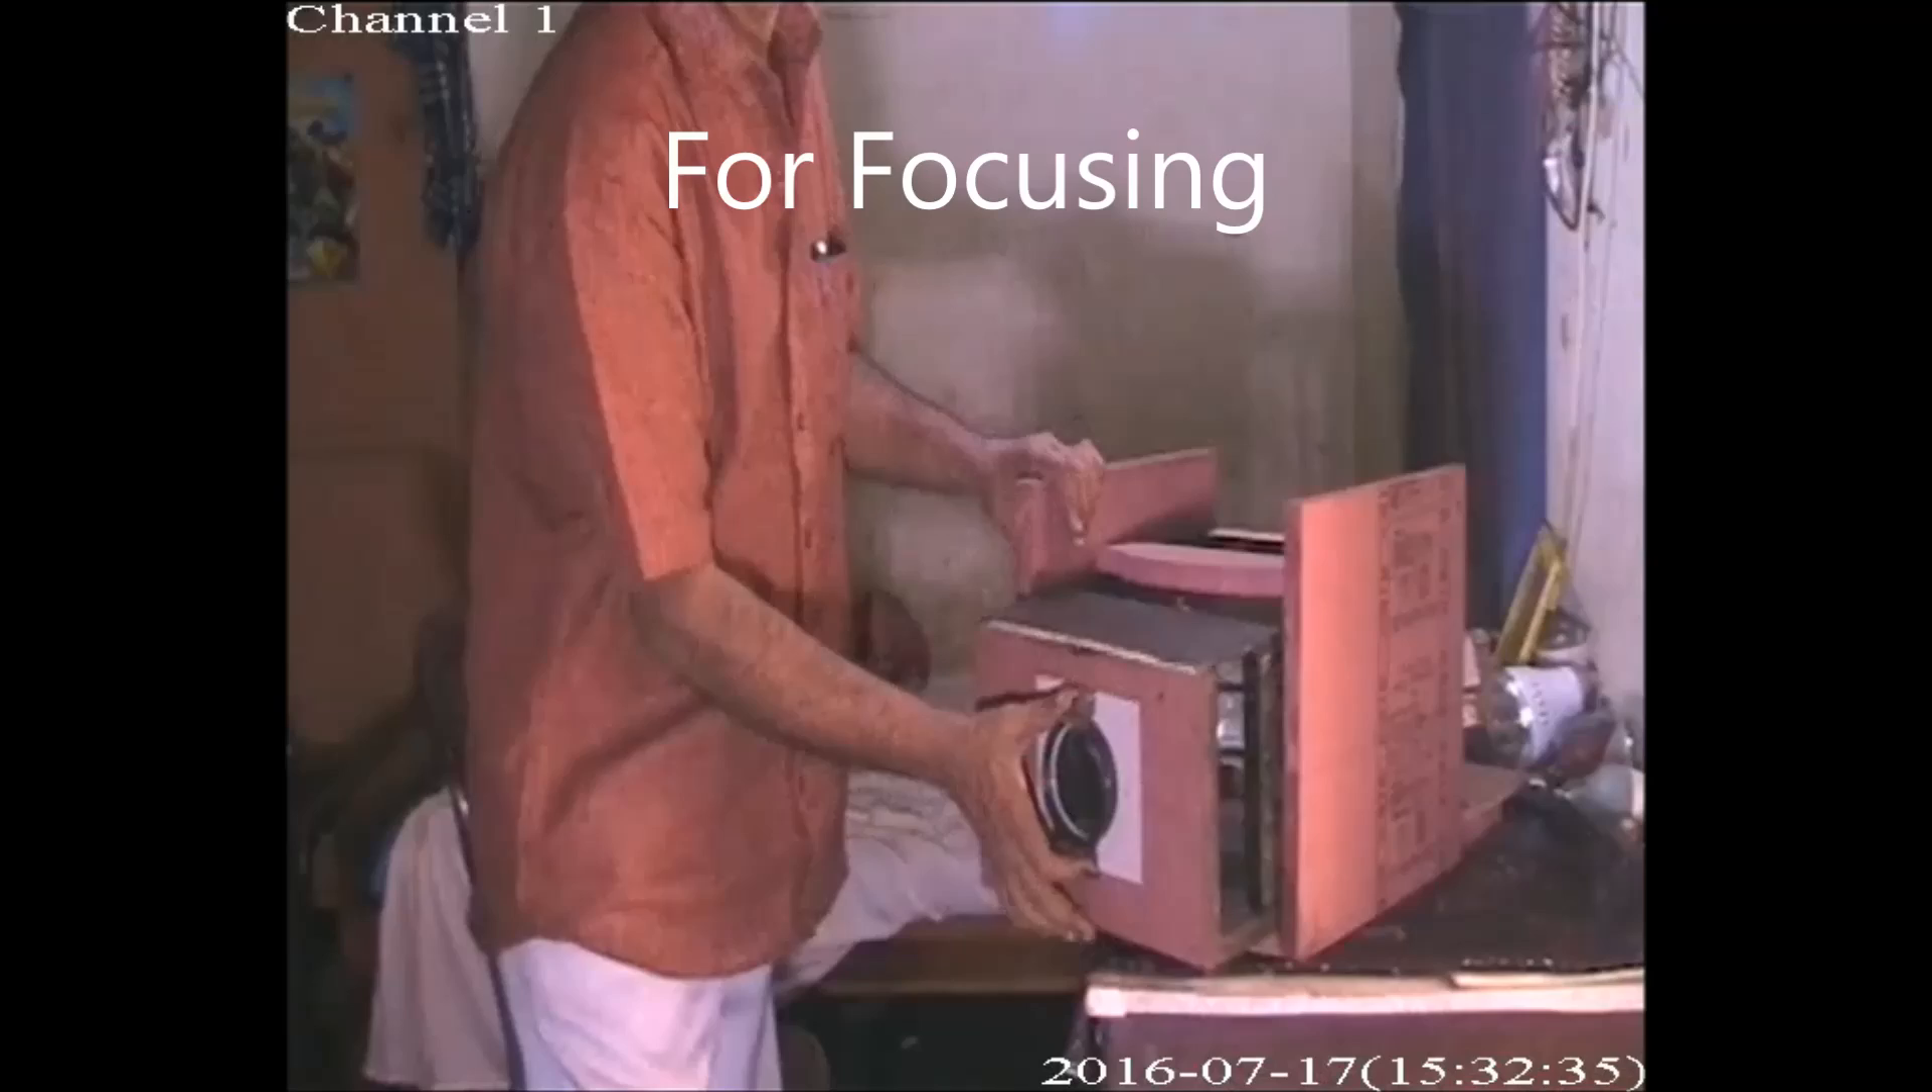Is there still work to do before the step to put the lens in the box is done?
No.